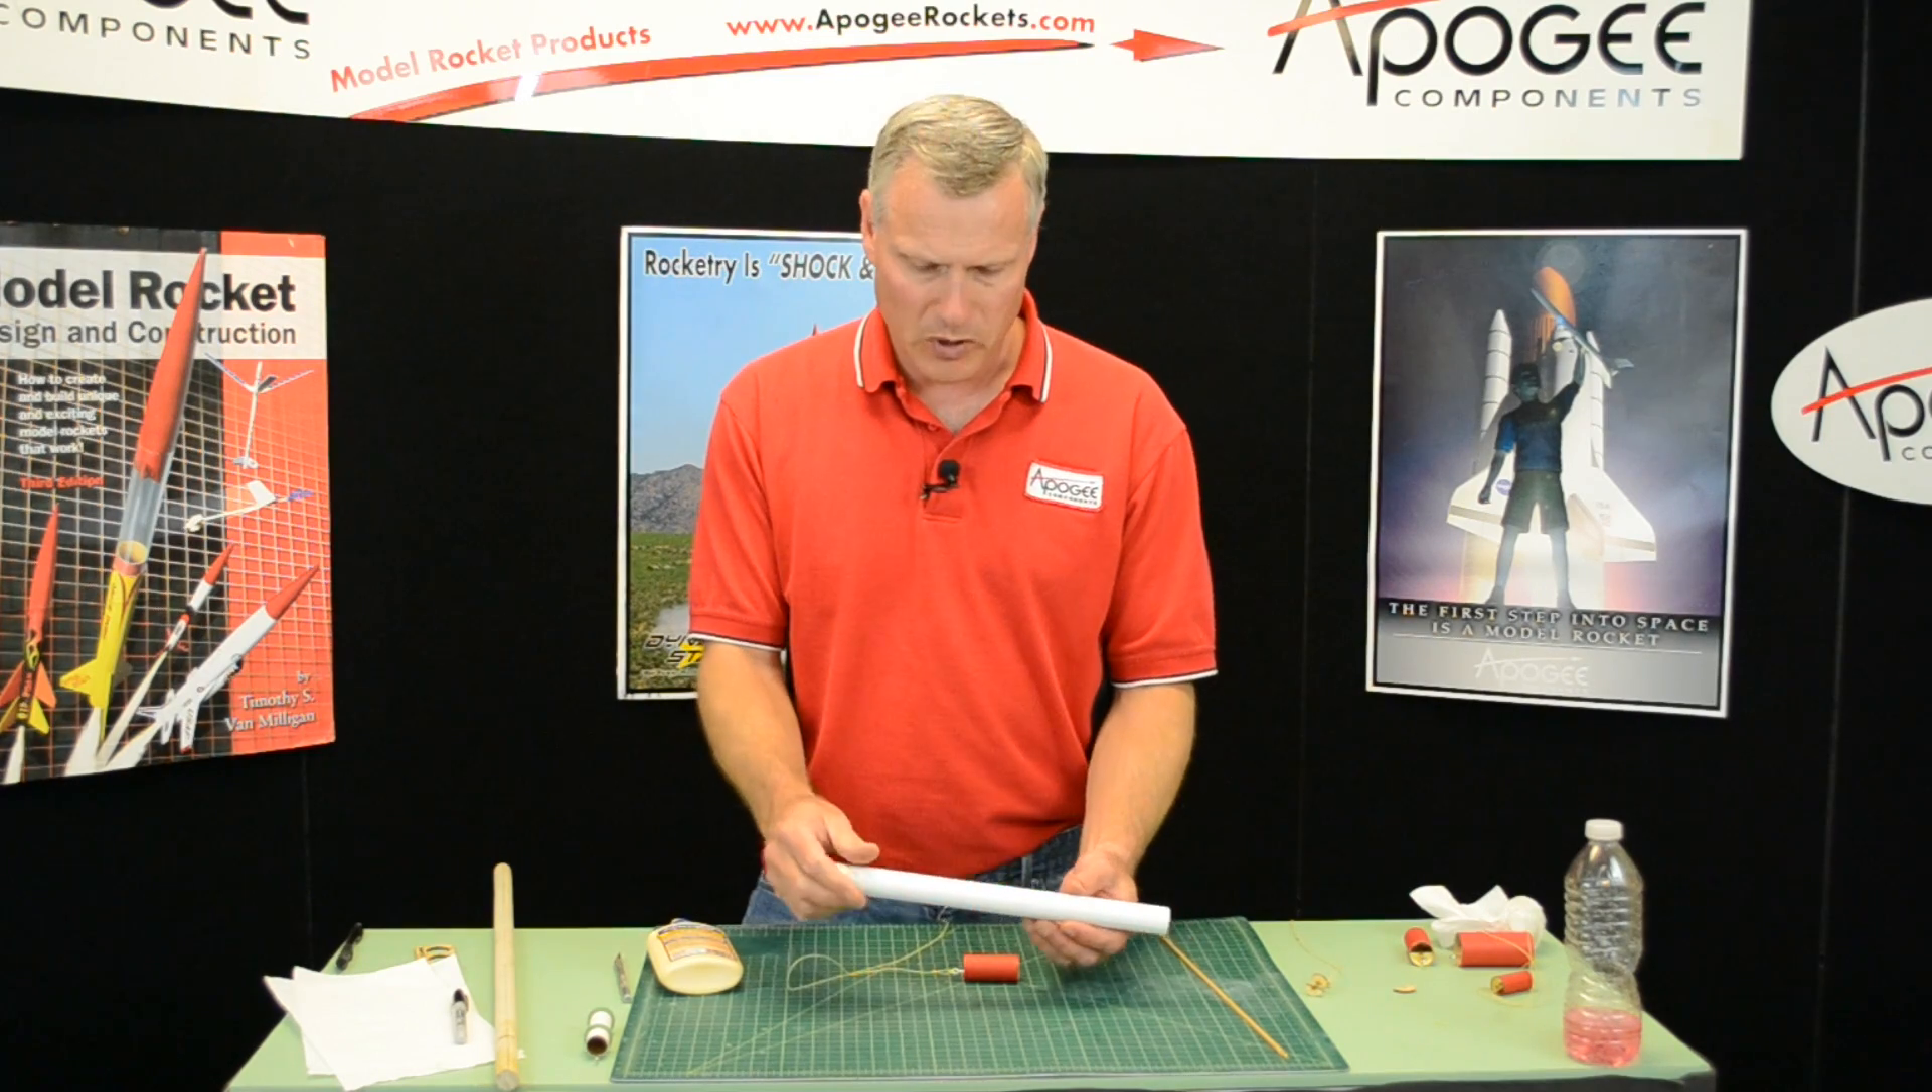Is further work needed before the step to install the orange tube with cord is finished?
Yes.